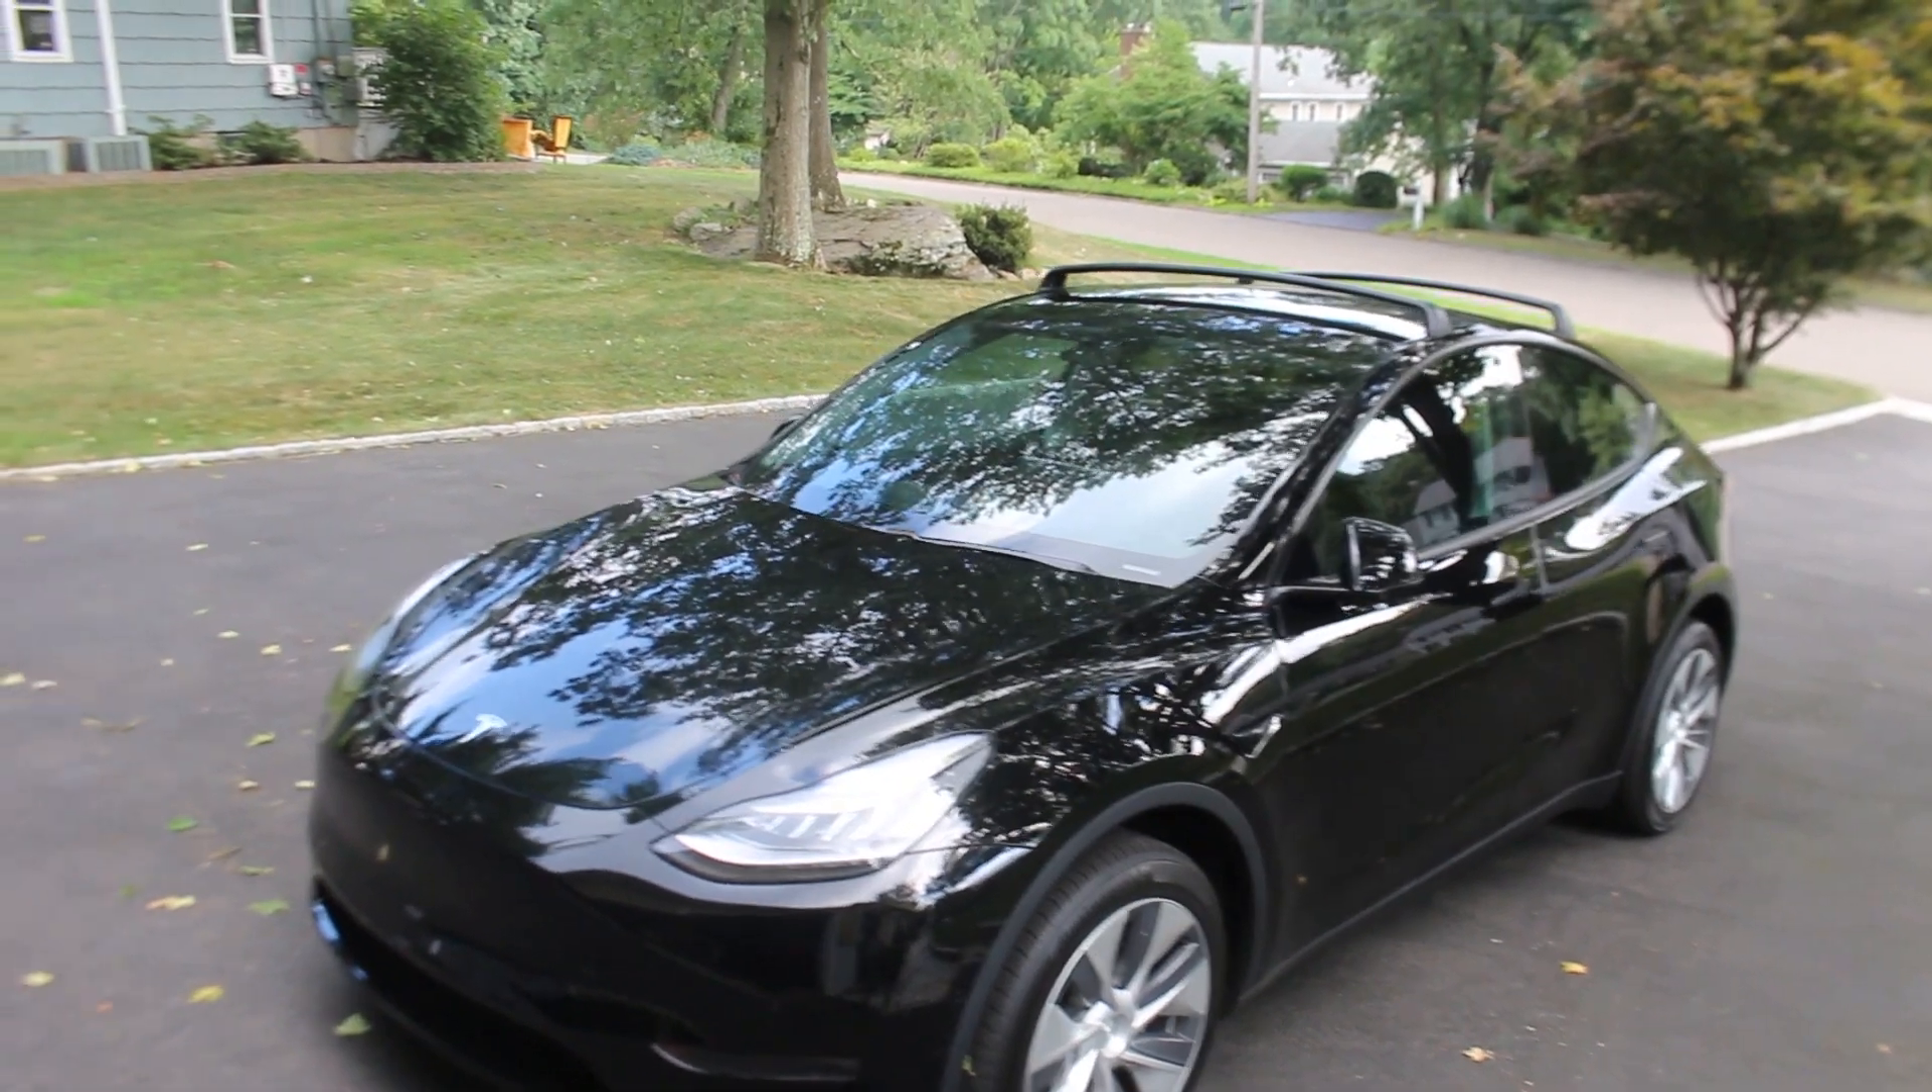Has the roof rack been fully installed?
Yes.